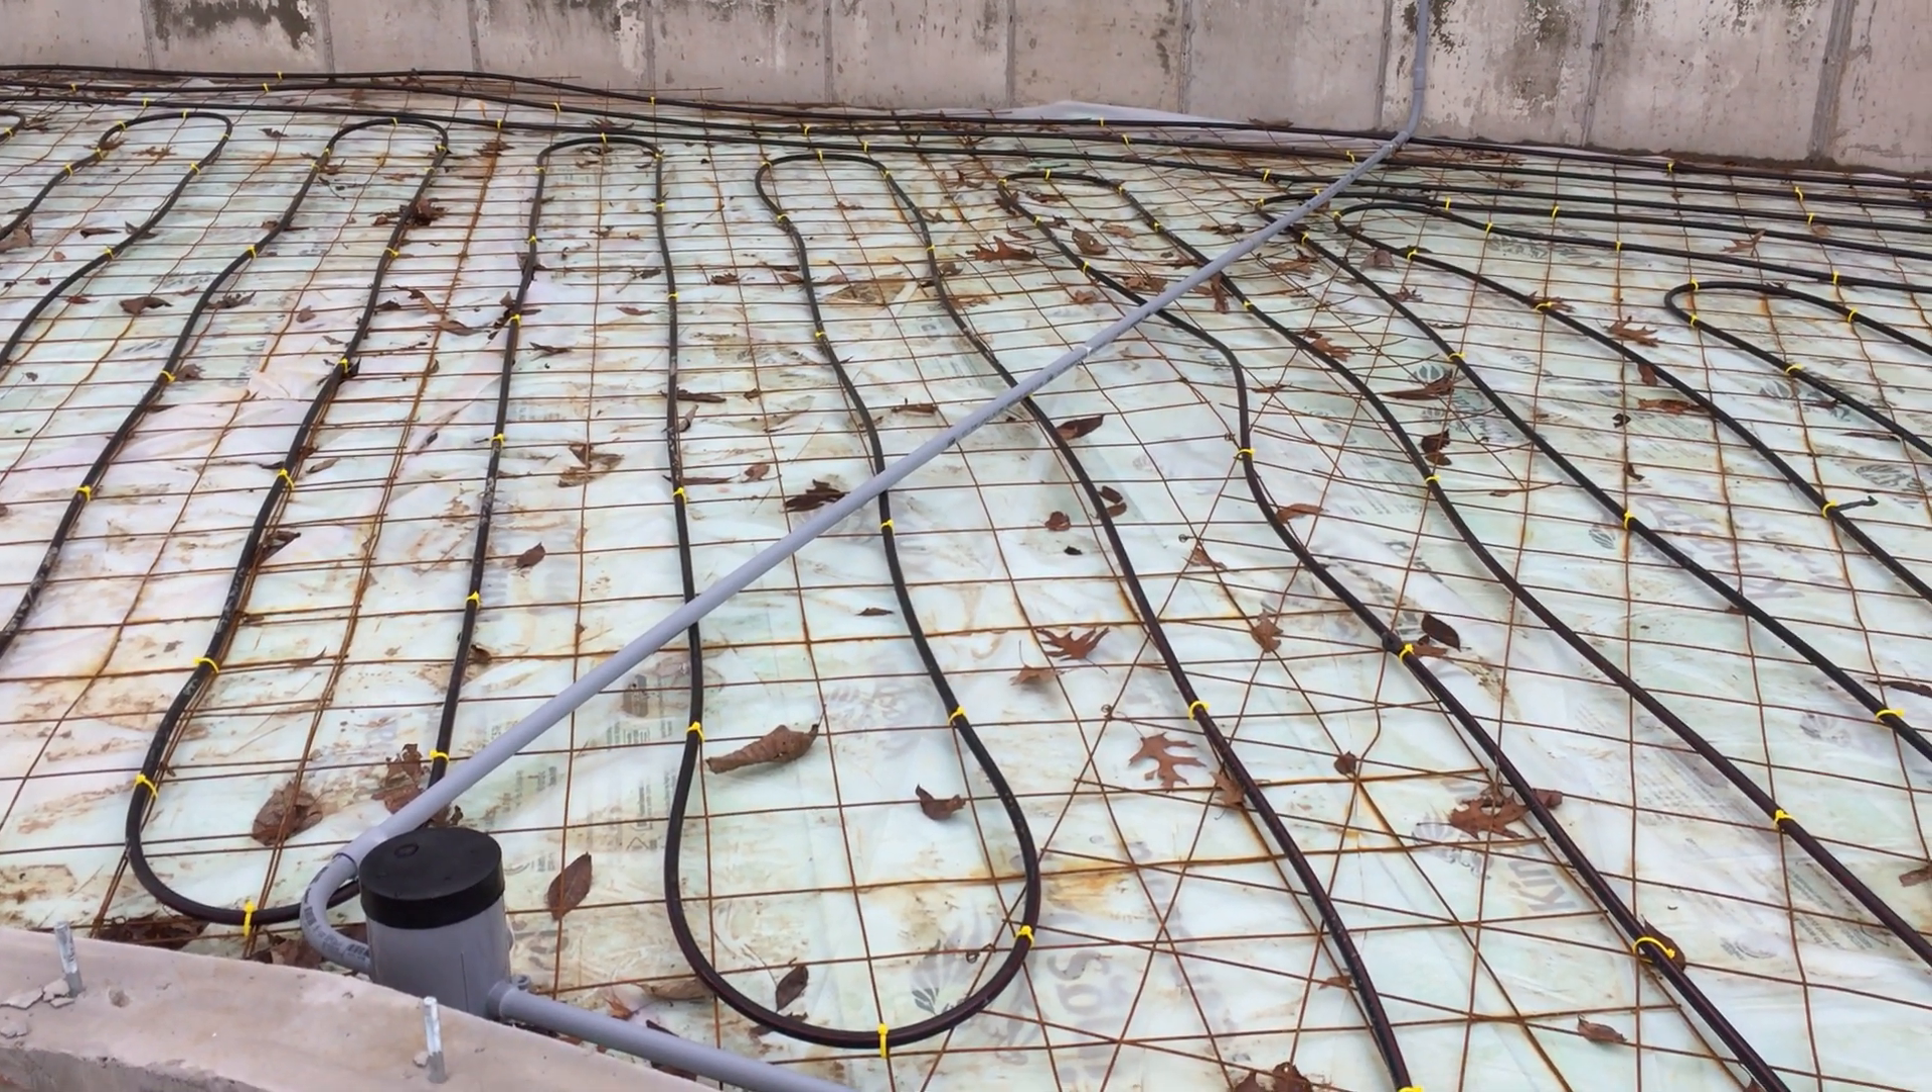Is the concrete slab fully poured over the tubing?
No.